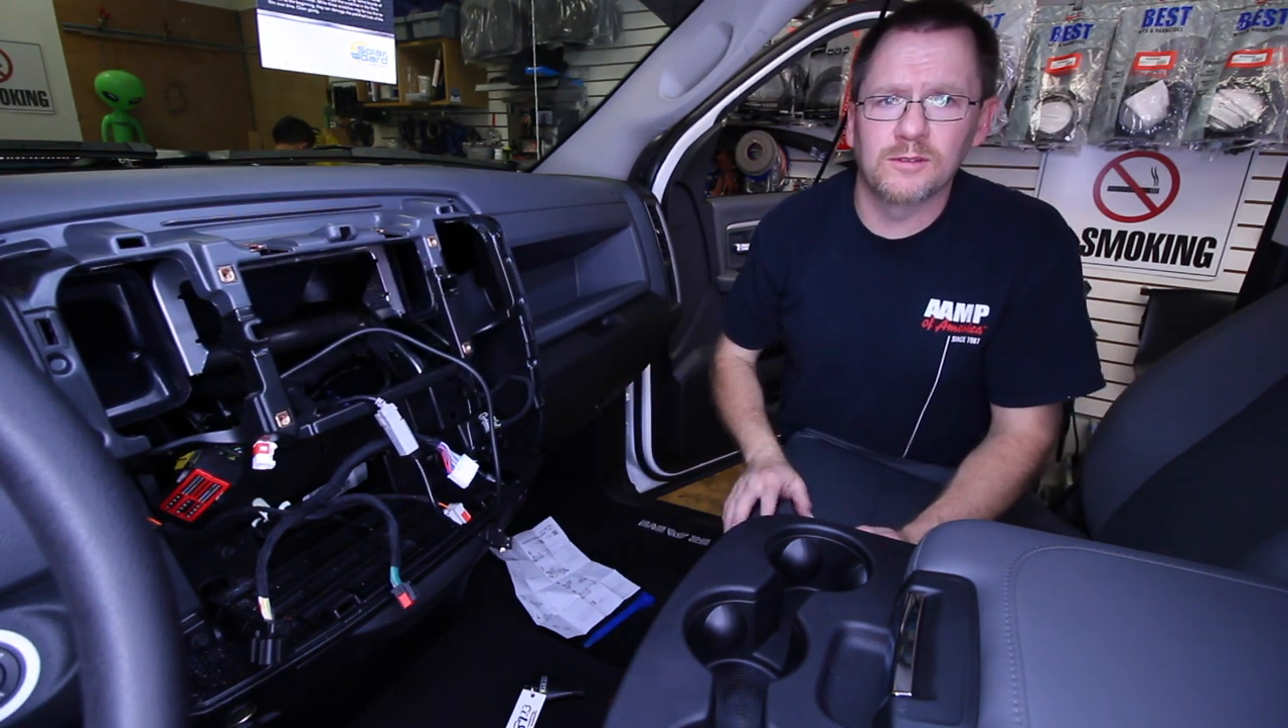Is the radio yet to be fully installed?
Yes.